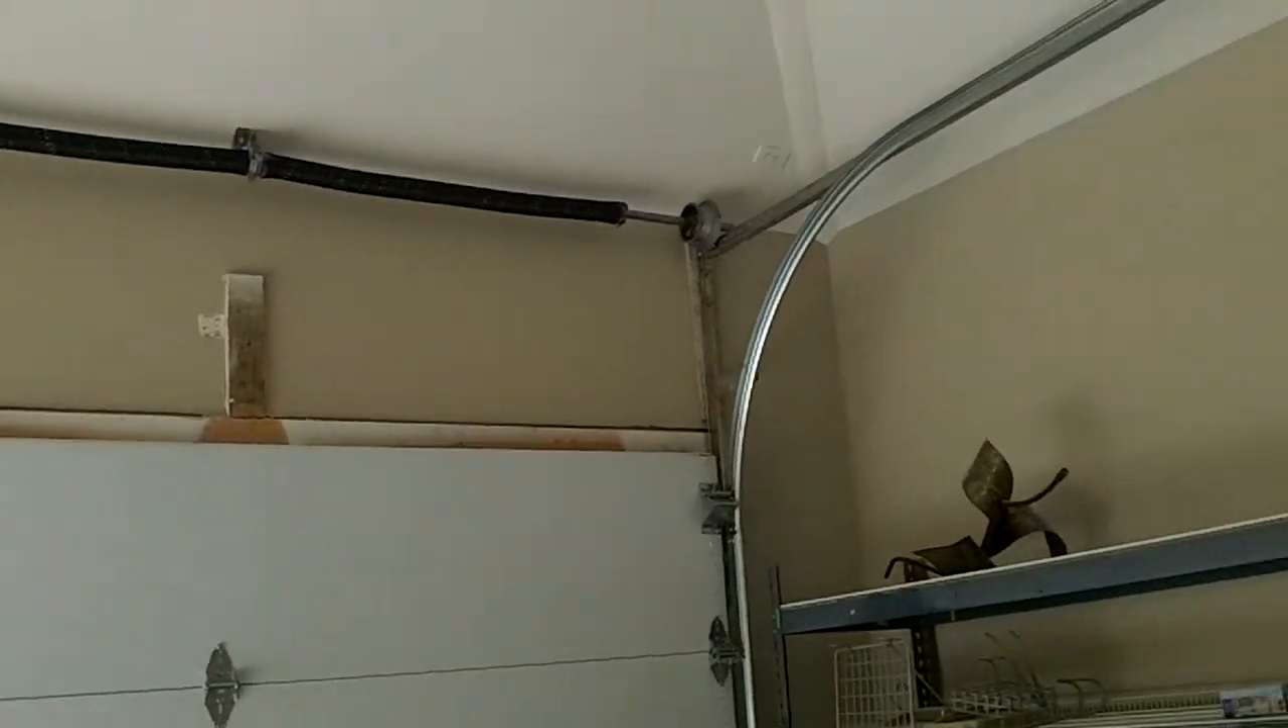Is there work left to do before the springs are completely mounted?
No.